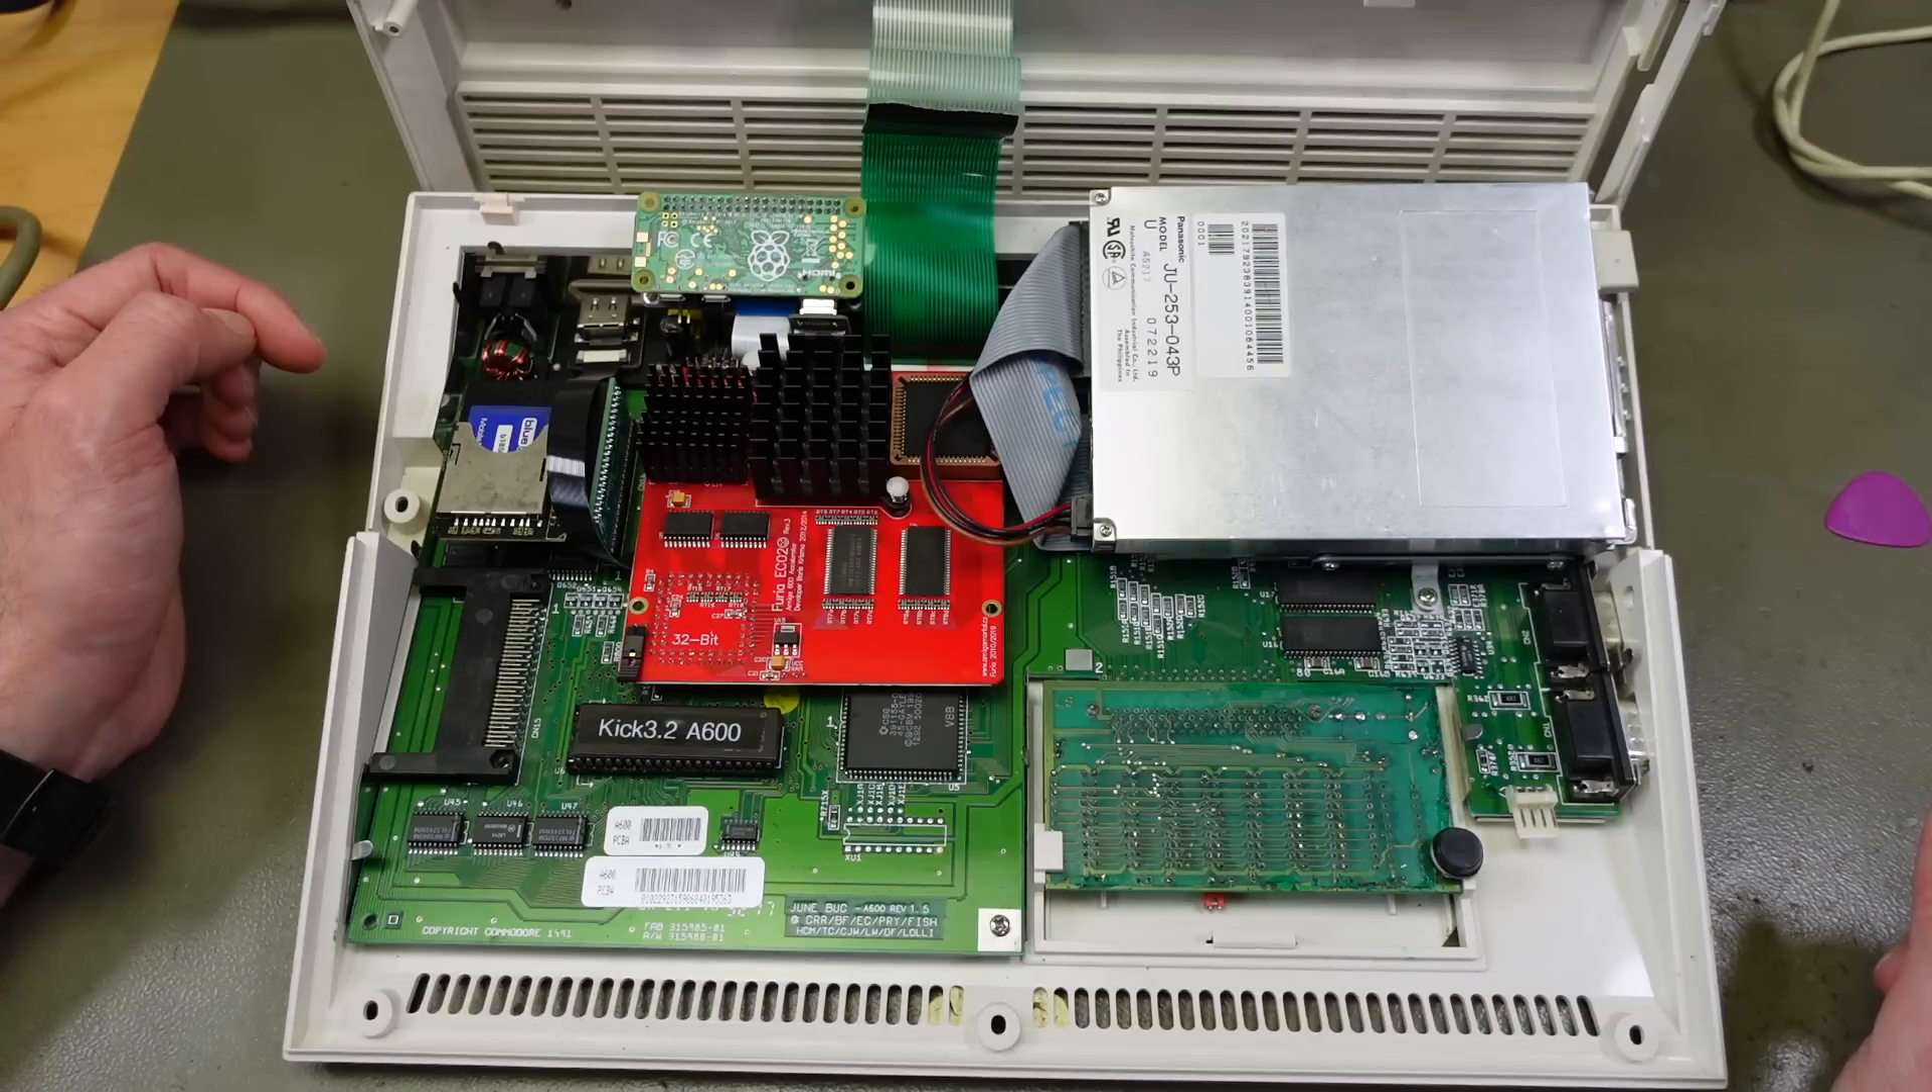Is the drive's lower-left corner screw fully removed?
No.